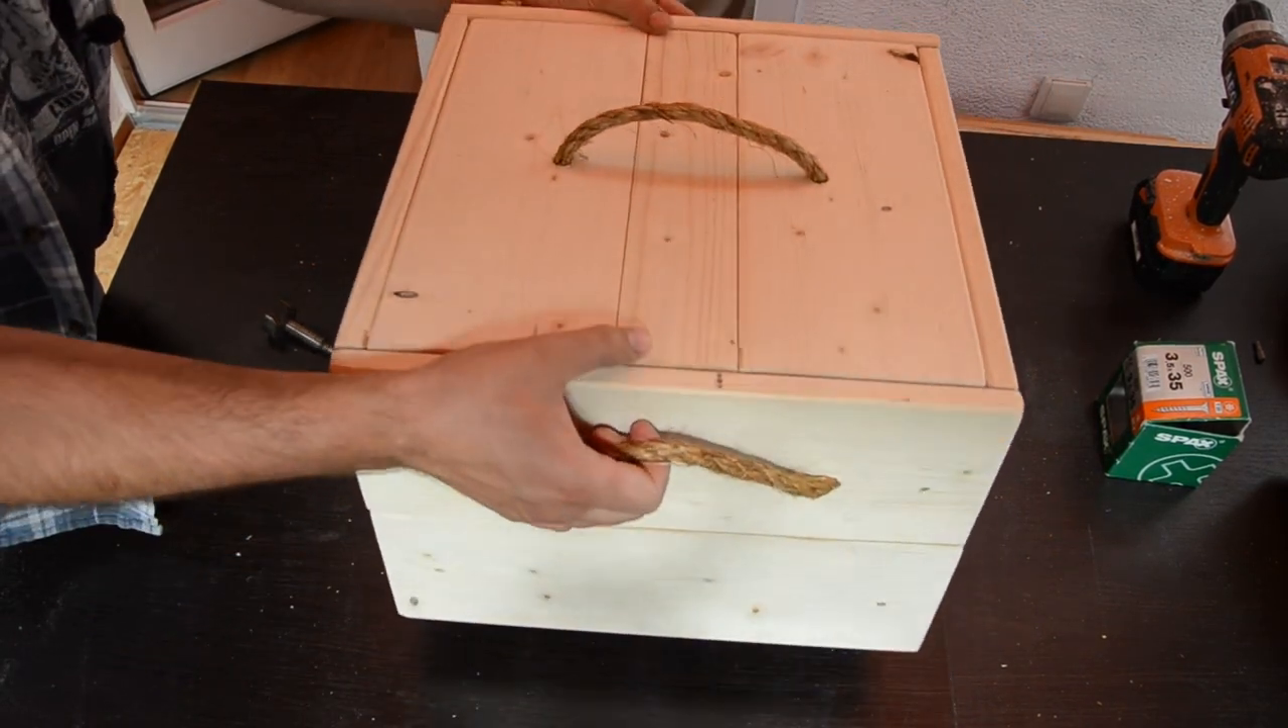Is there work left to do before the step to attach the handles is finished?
No.